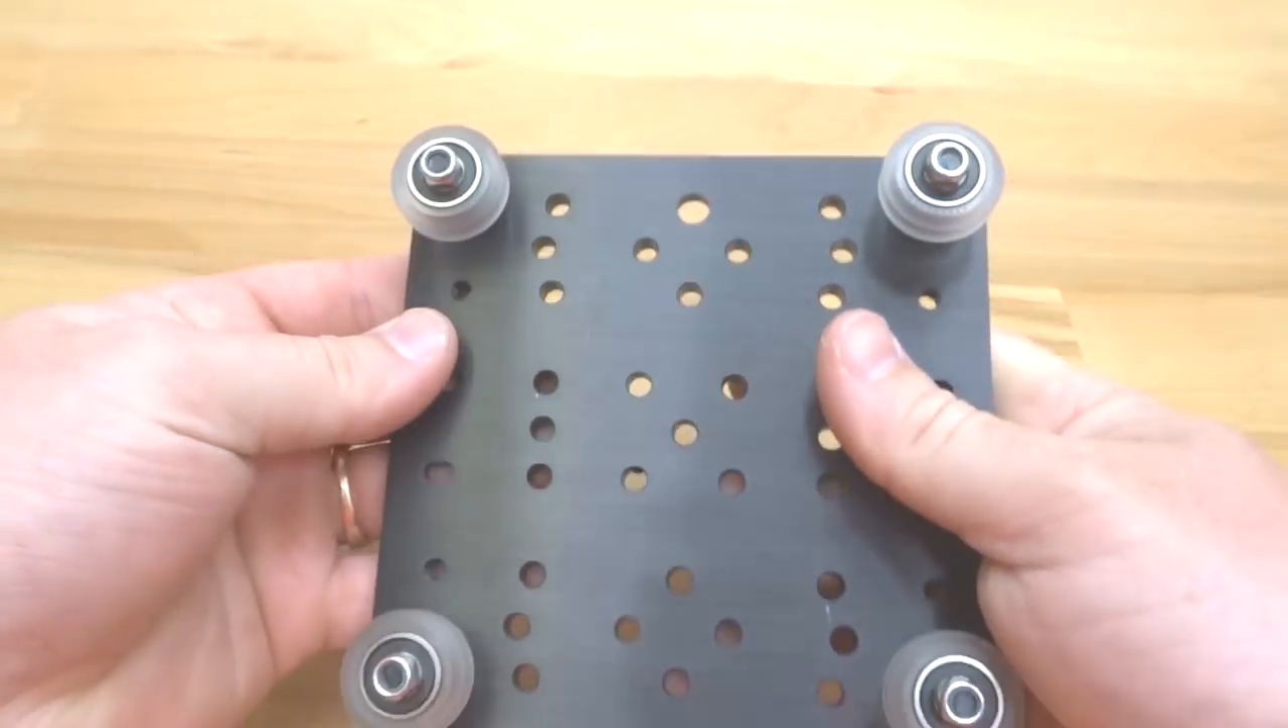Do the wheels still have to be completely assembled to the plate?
No.